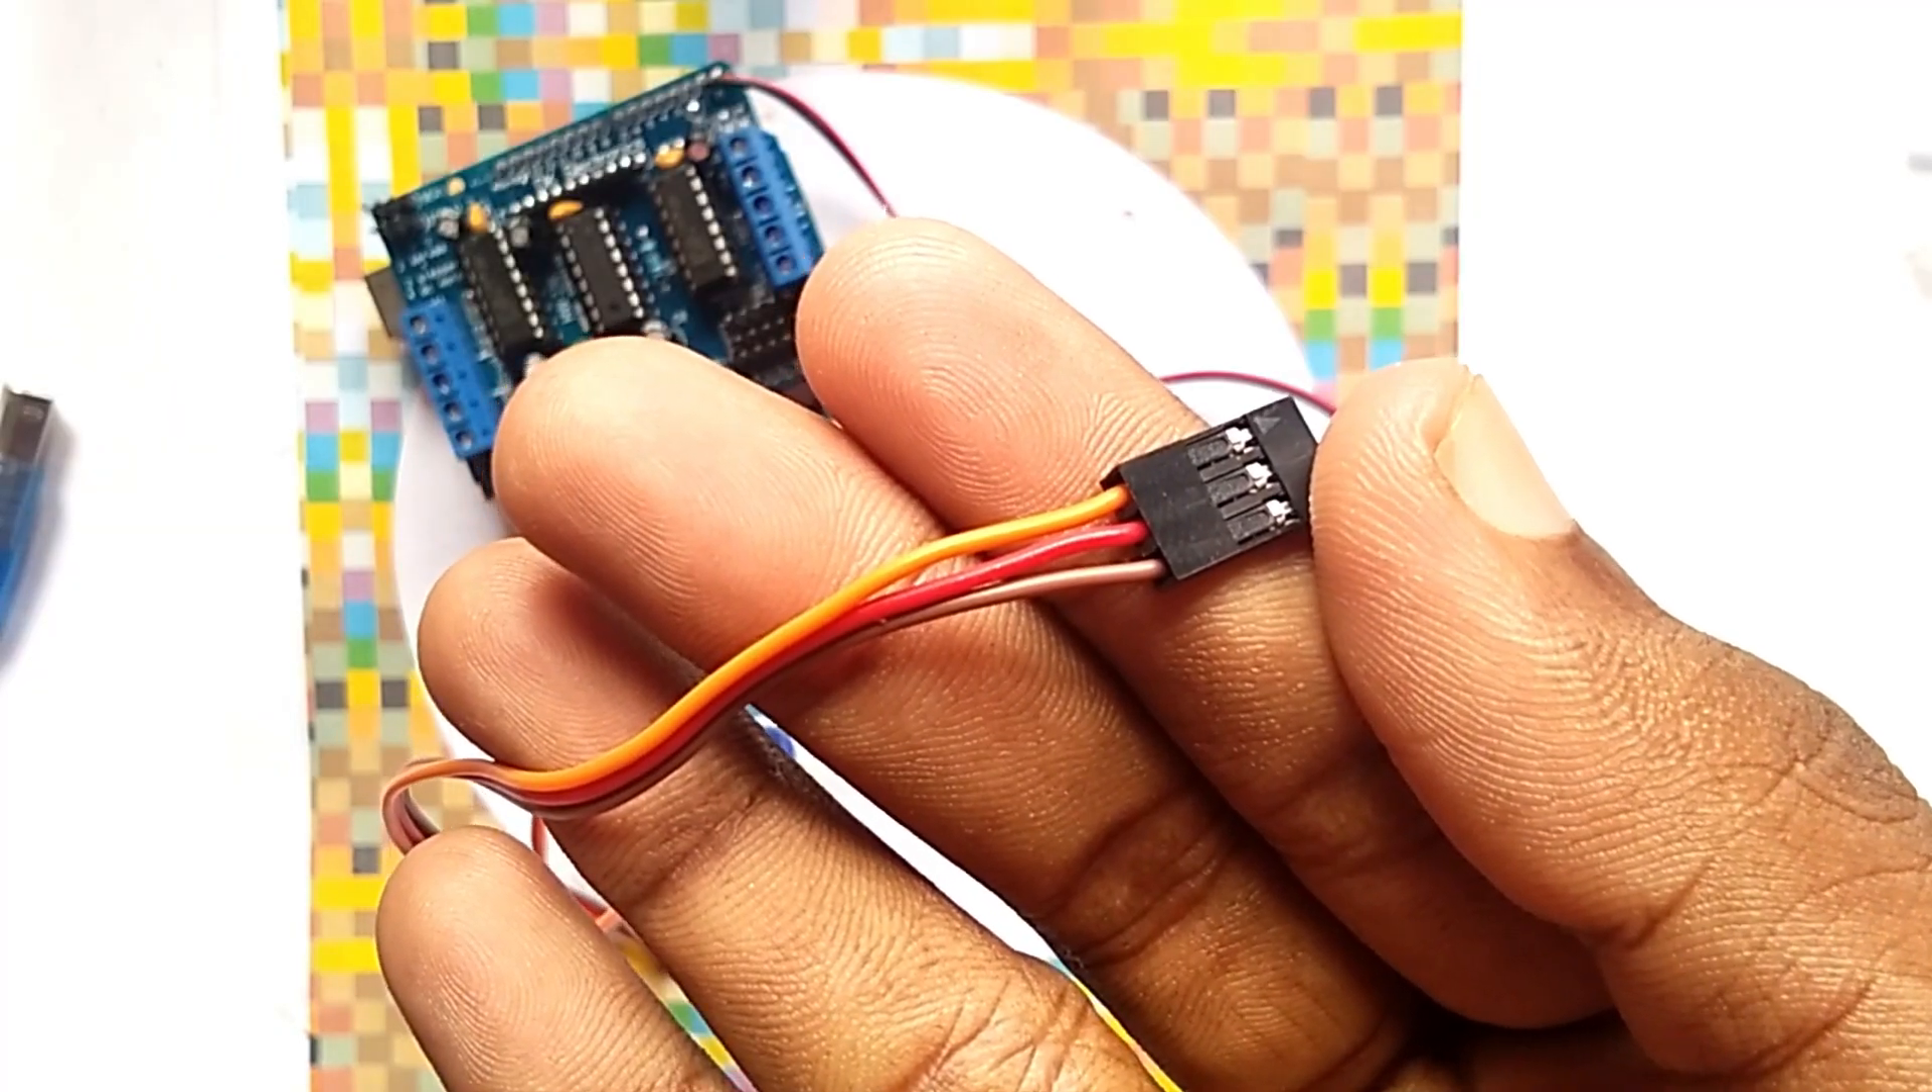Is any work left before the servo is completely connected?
Yes.